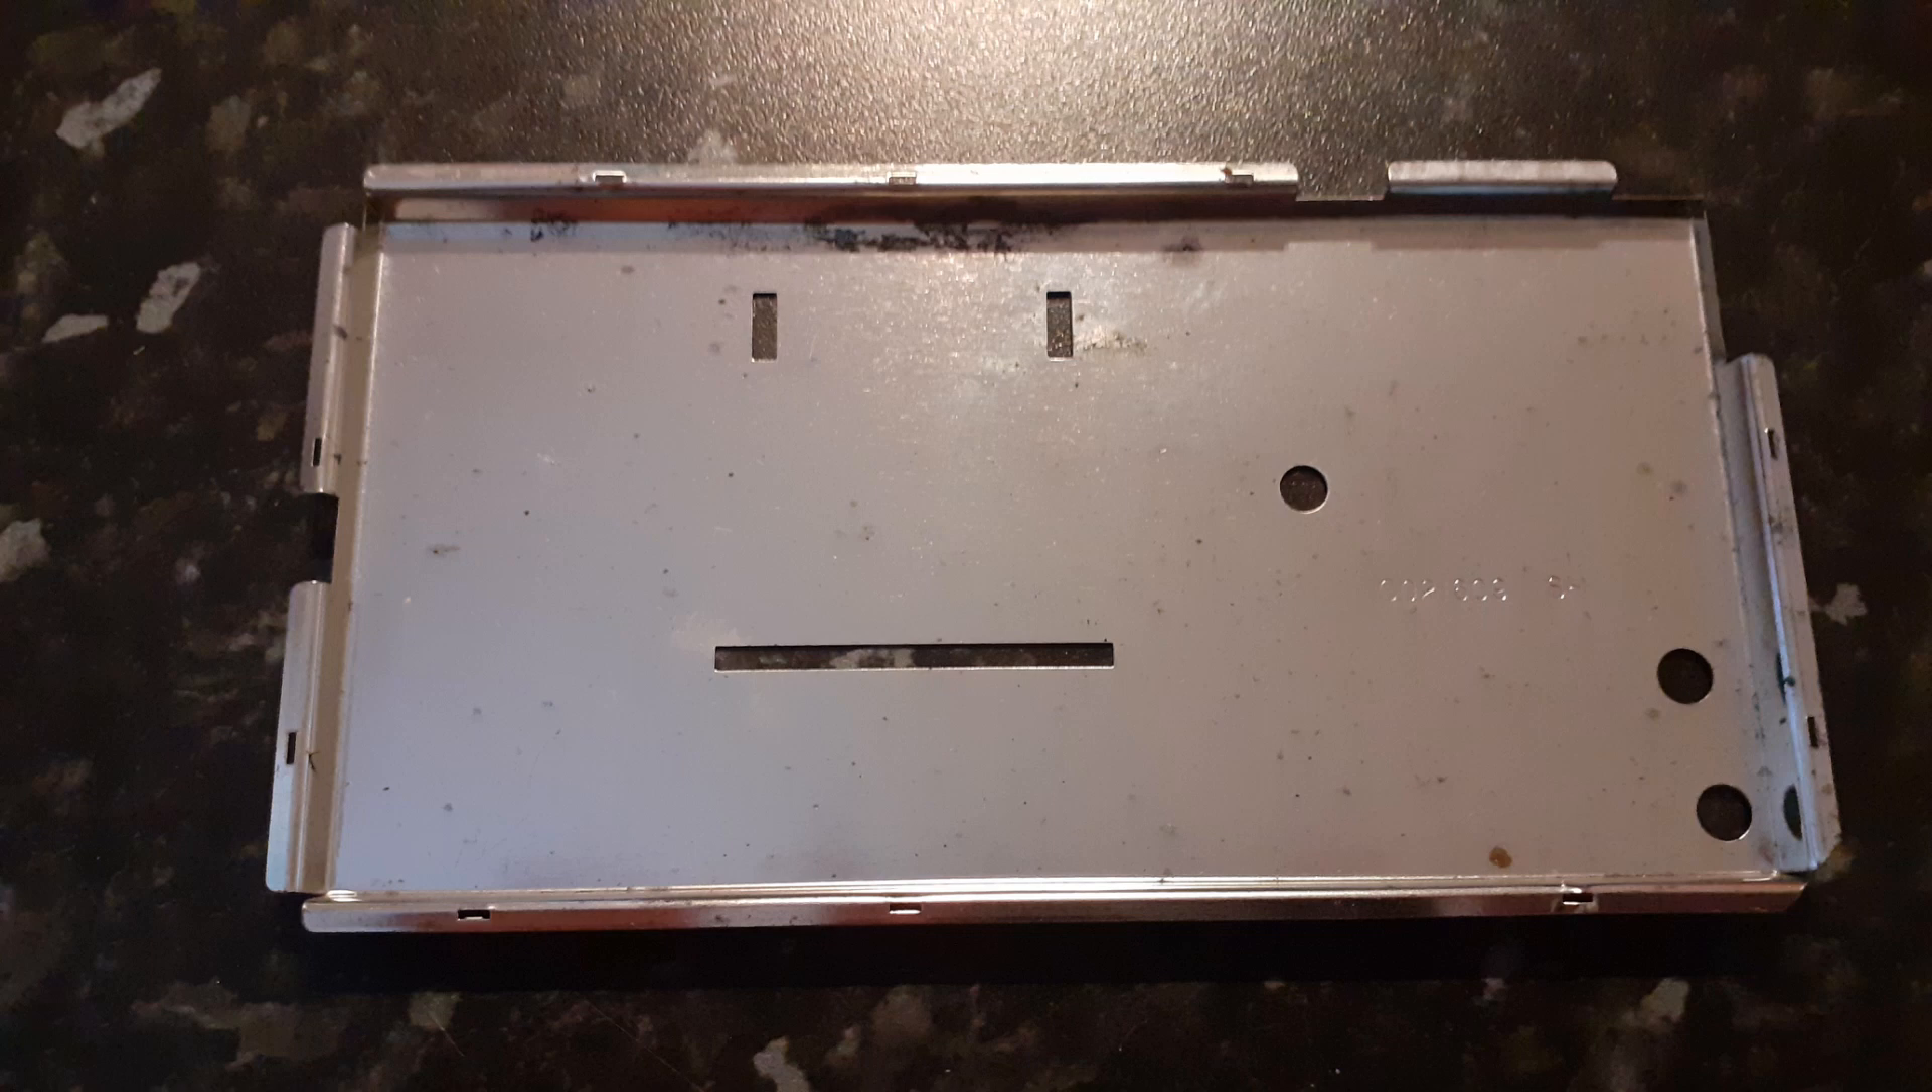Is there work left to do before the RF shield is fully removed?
No.